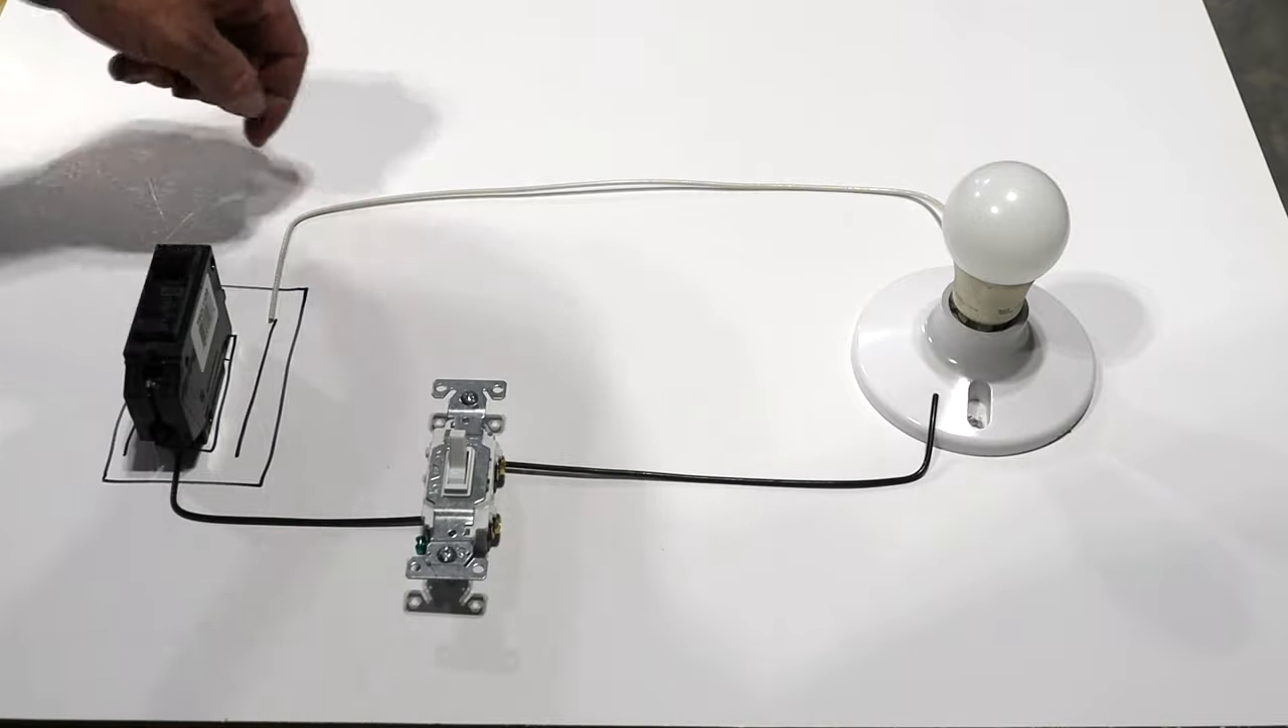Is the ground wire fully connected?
No.